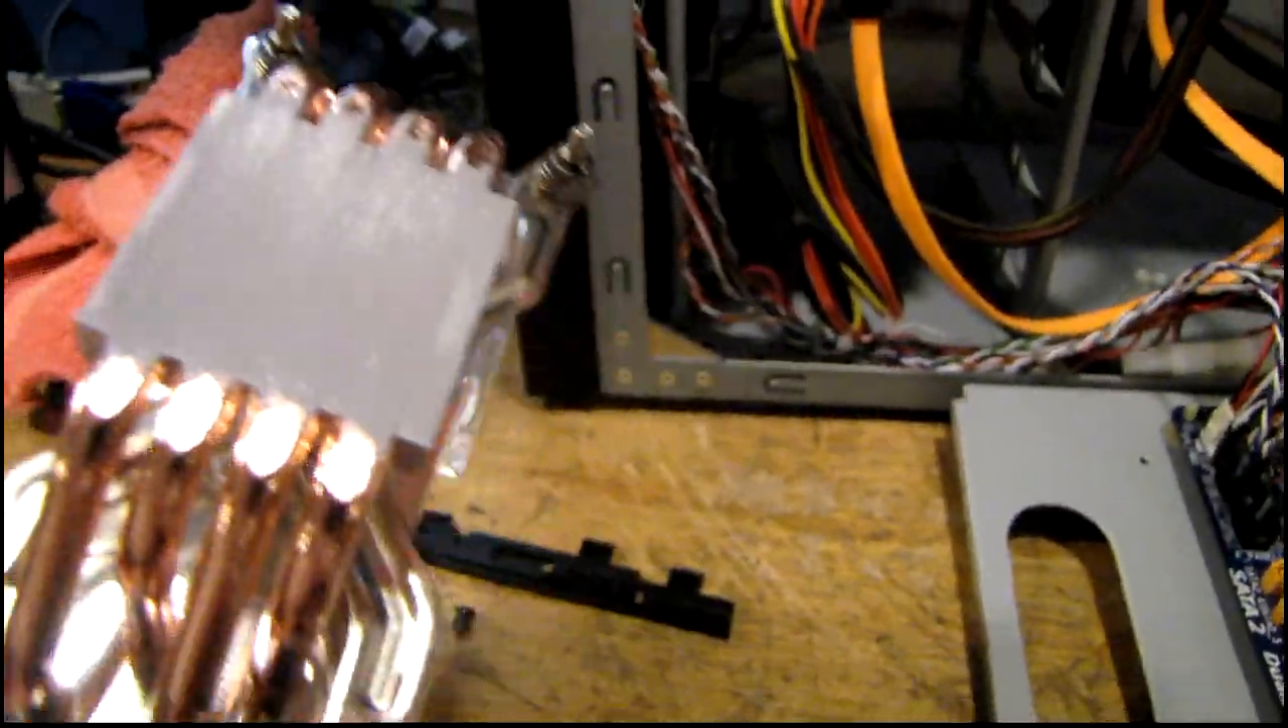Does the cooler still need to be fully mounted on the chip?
Yes.